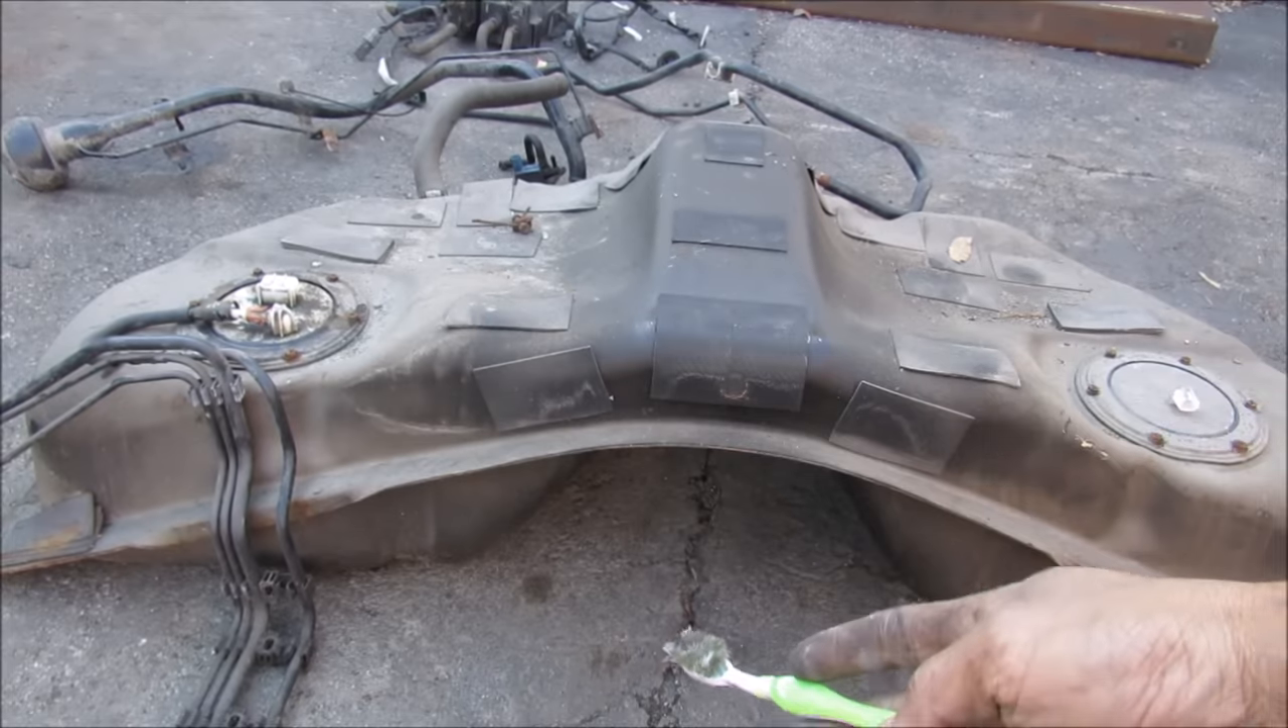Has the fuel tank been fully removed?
Yes.